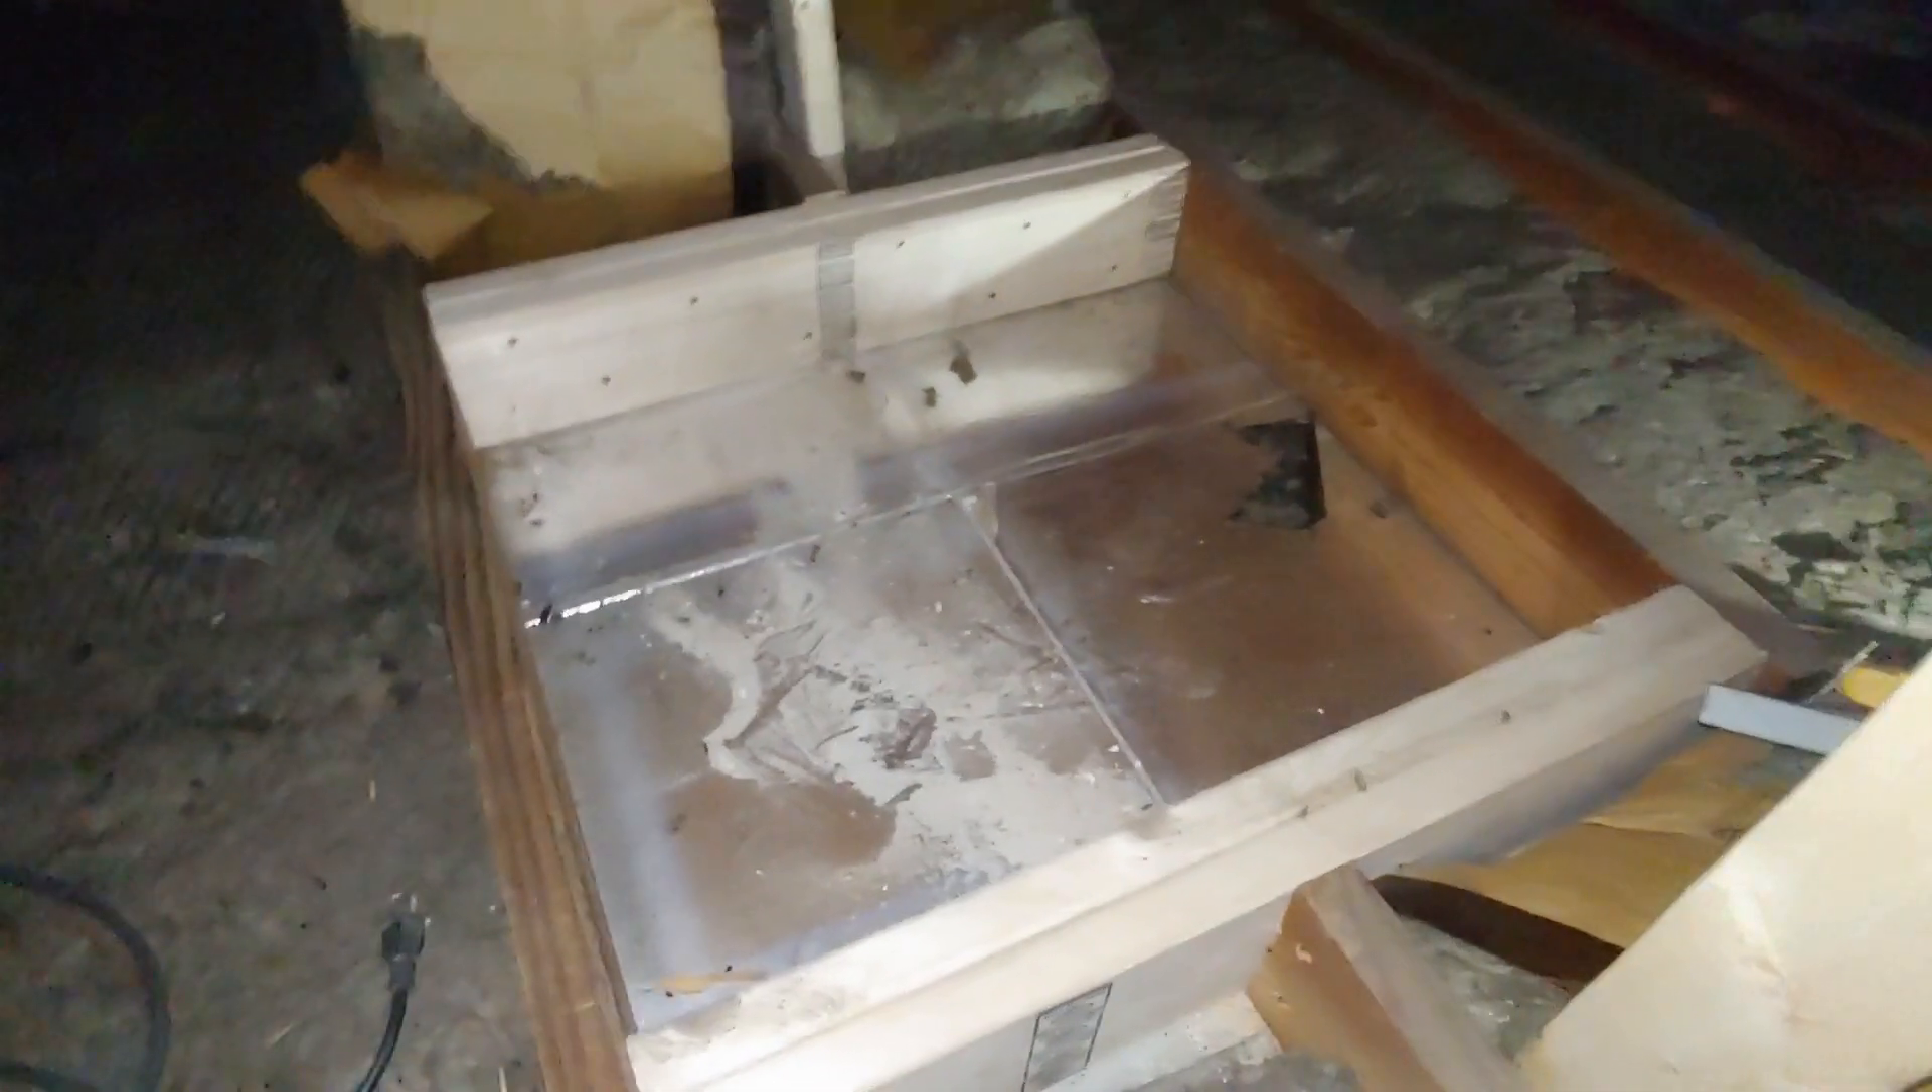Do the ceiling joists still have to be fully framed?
No.